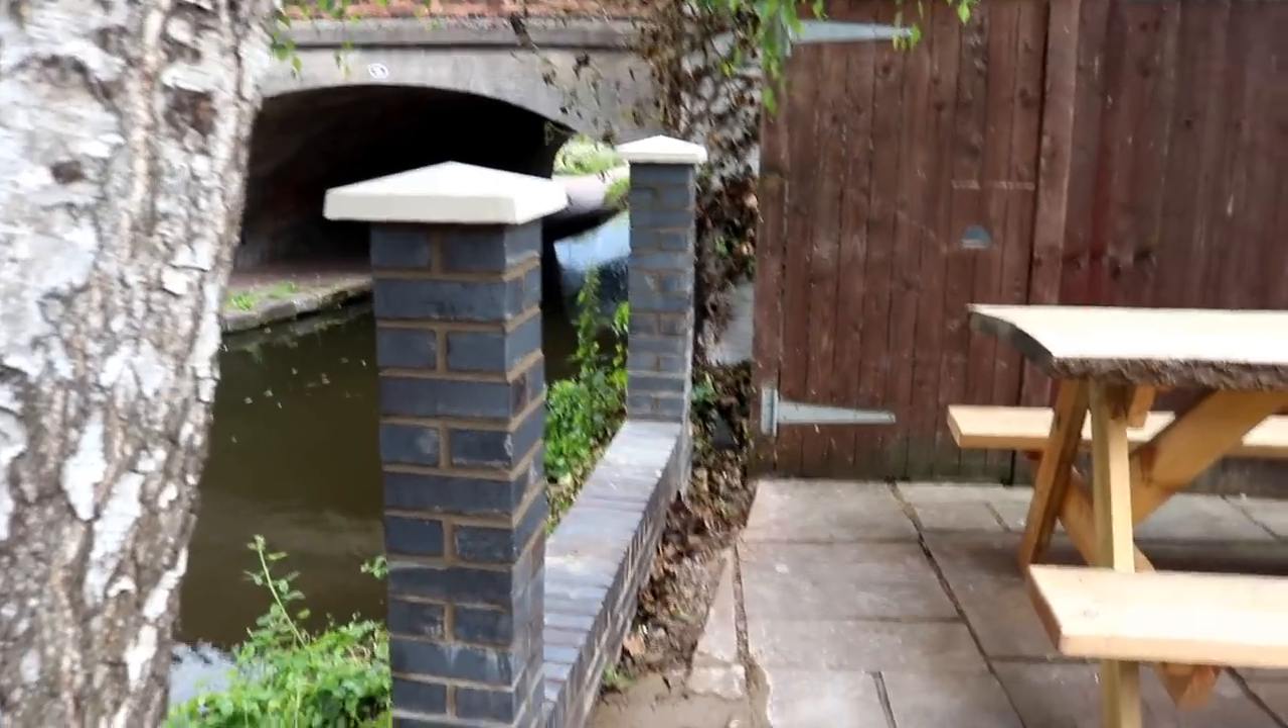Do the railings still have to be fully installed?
Yes.